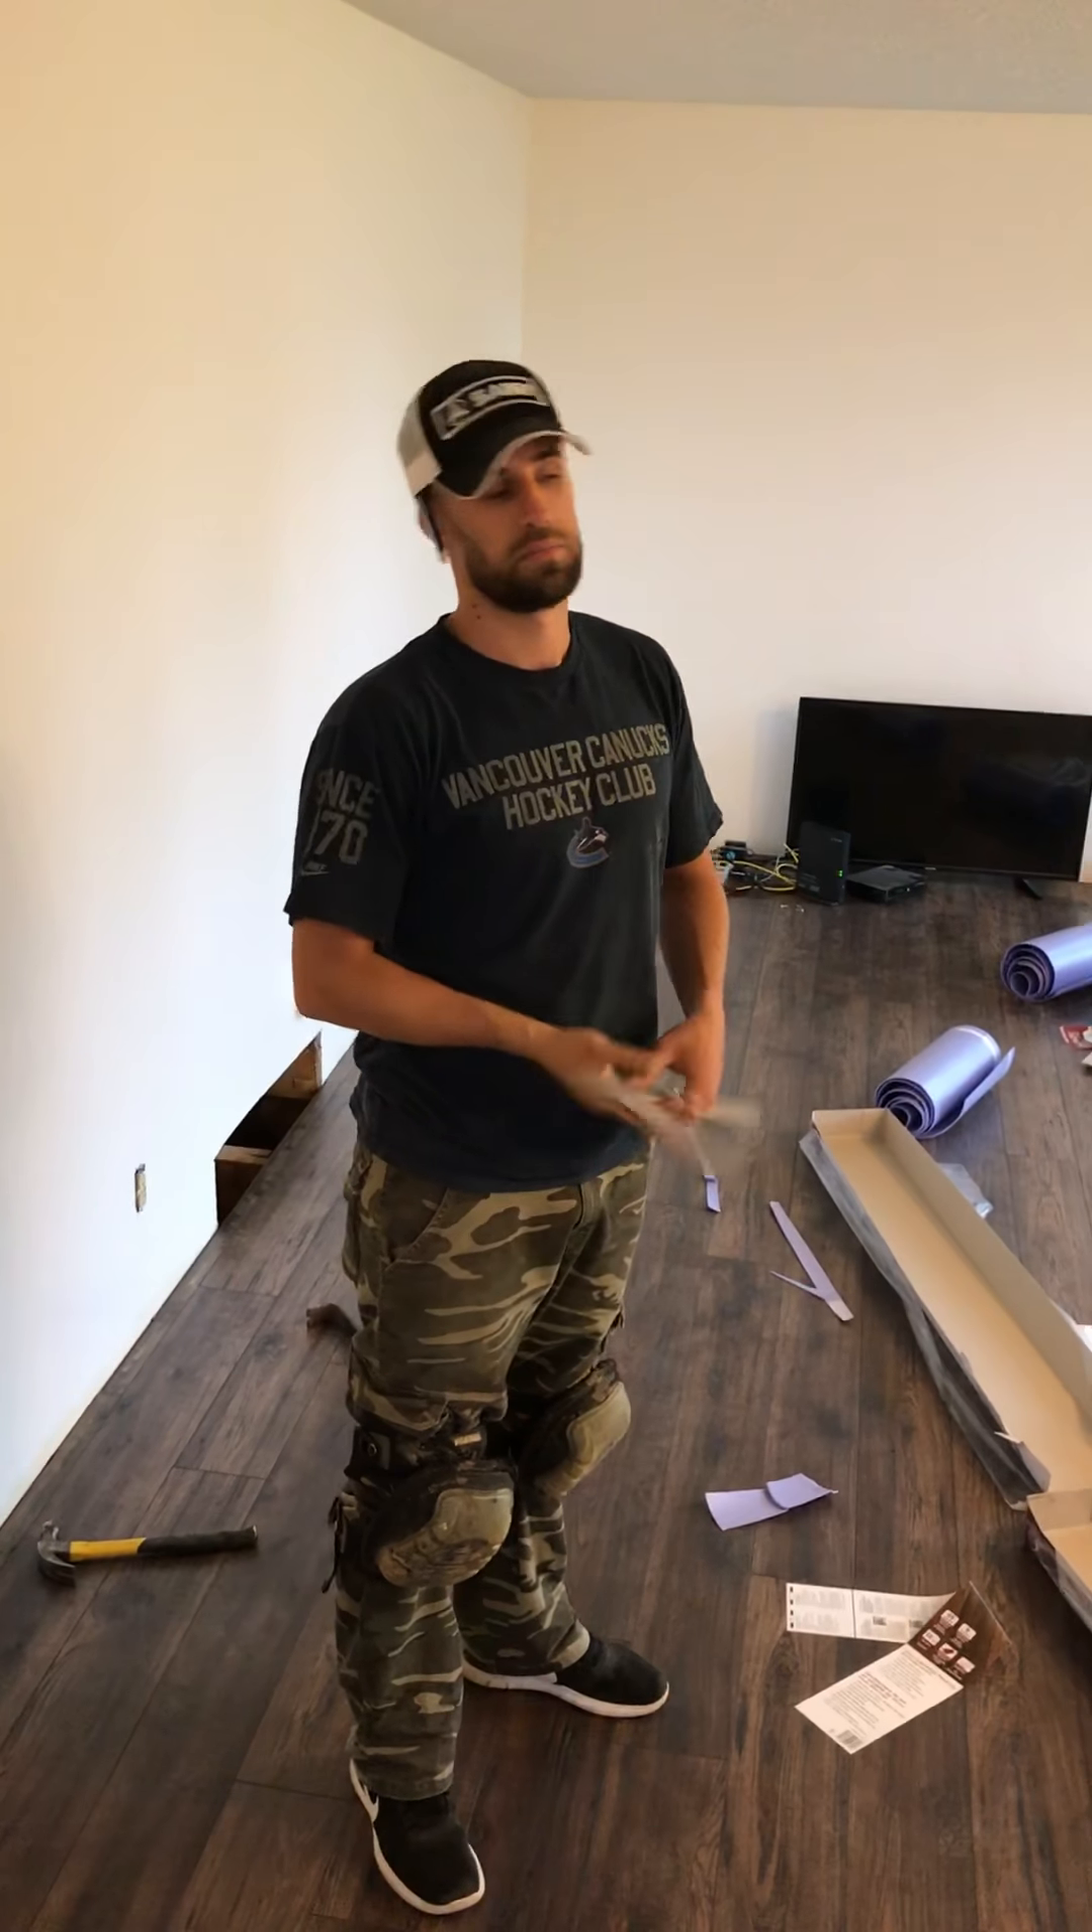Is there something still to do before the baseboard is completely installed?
Yes.